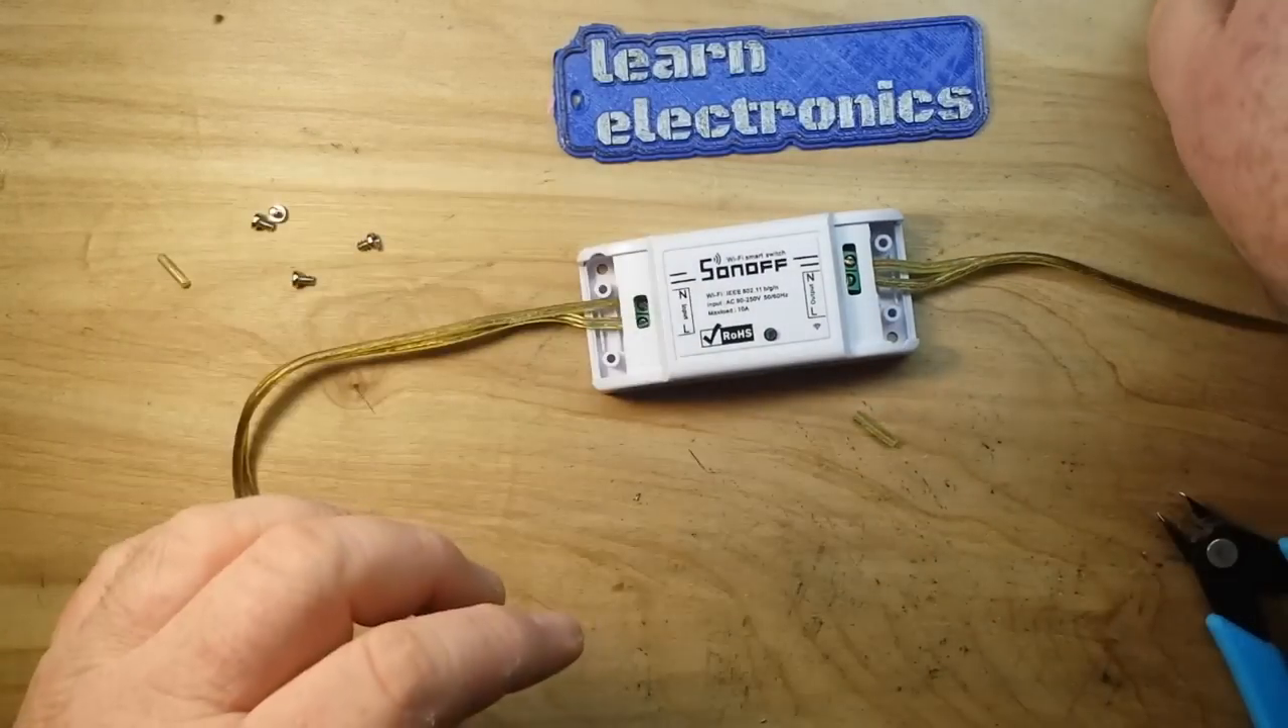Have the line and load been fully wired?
Yes.